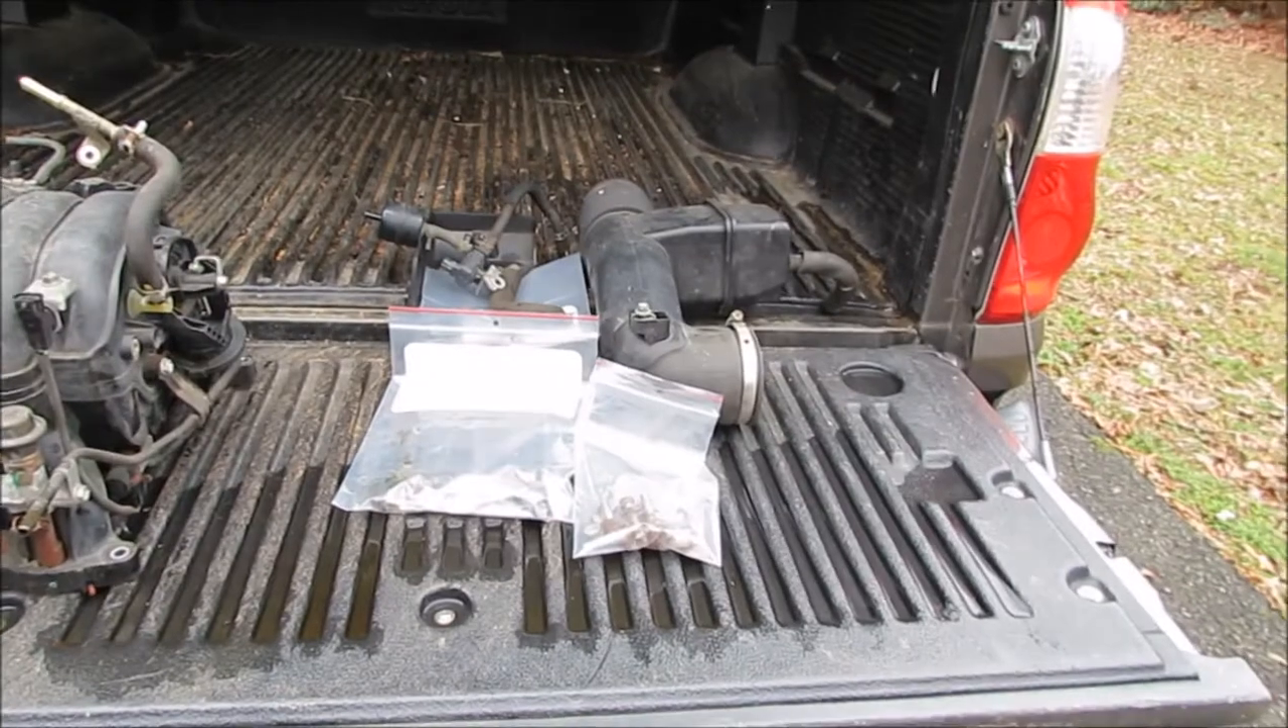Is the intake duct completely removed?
Yes.